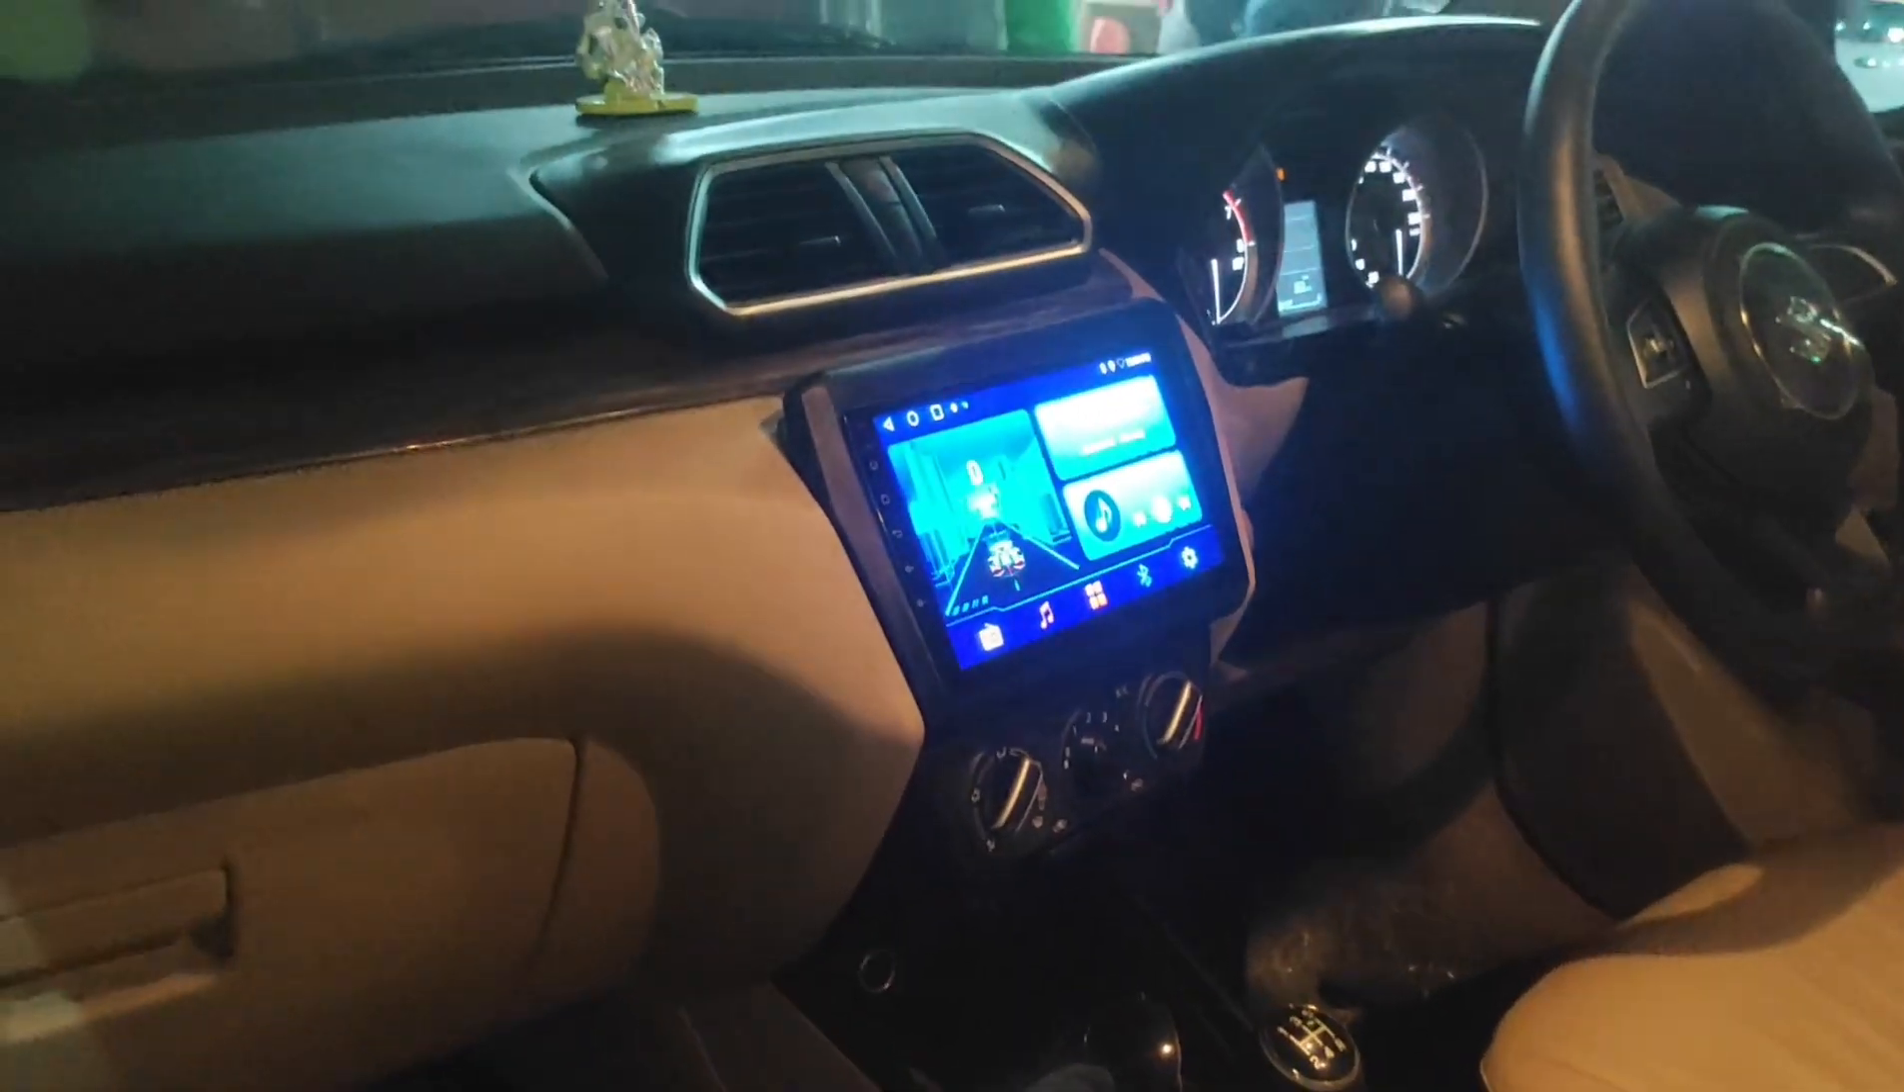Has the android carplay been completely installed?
Yes.